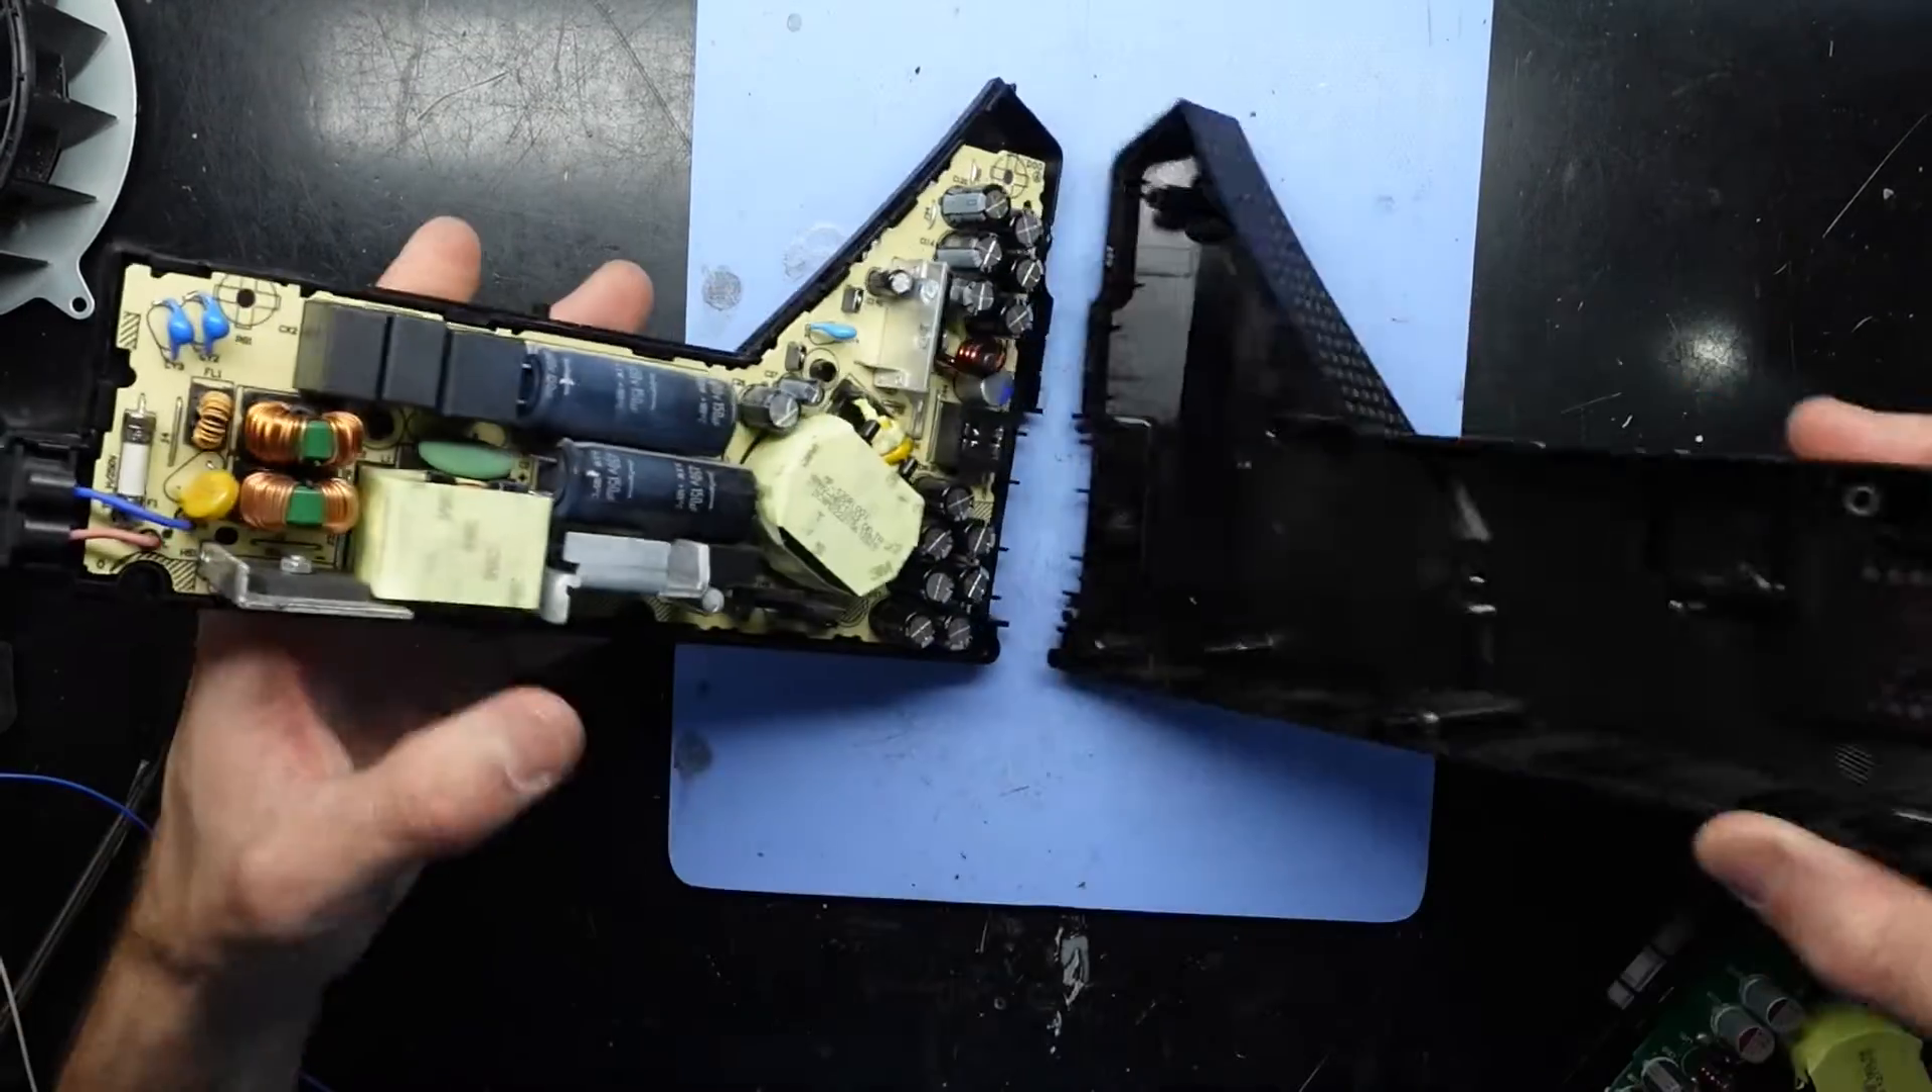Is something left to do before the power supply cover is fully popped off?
No.